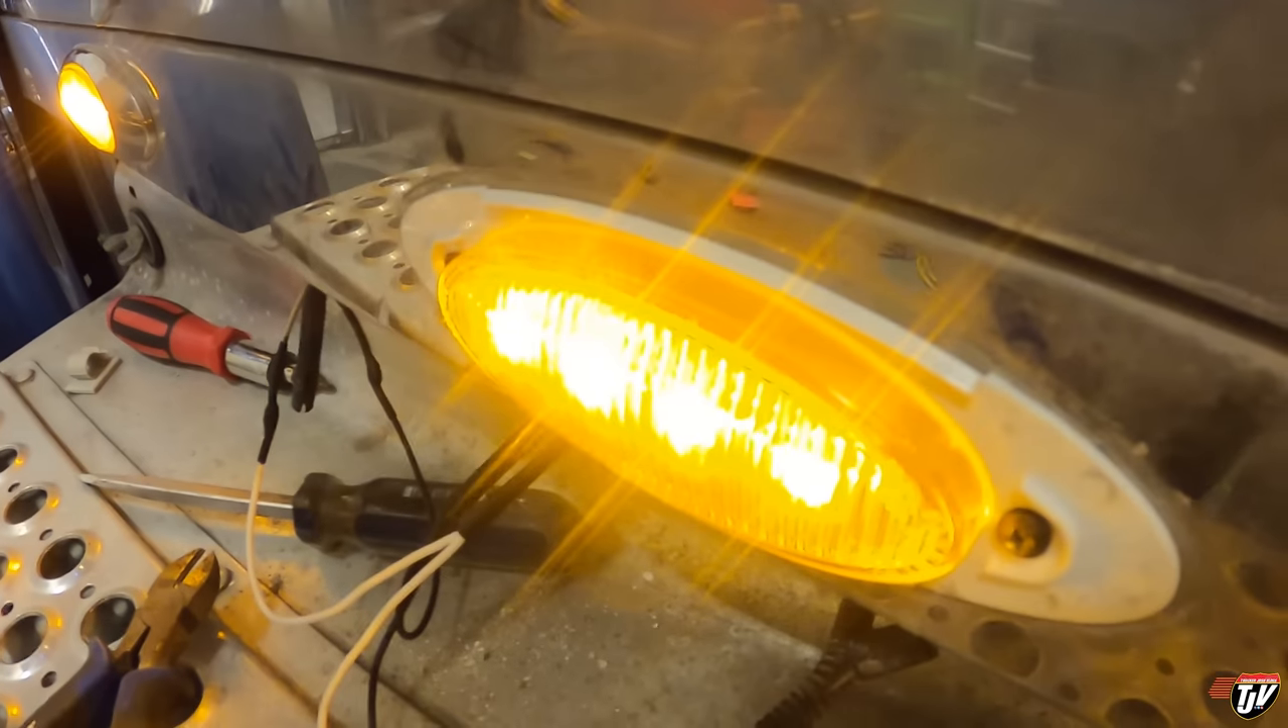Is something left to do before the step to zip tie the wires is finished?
Yes.